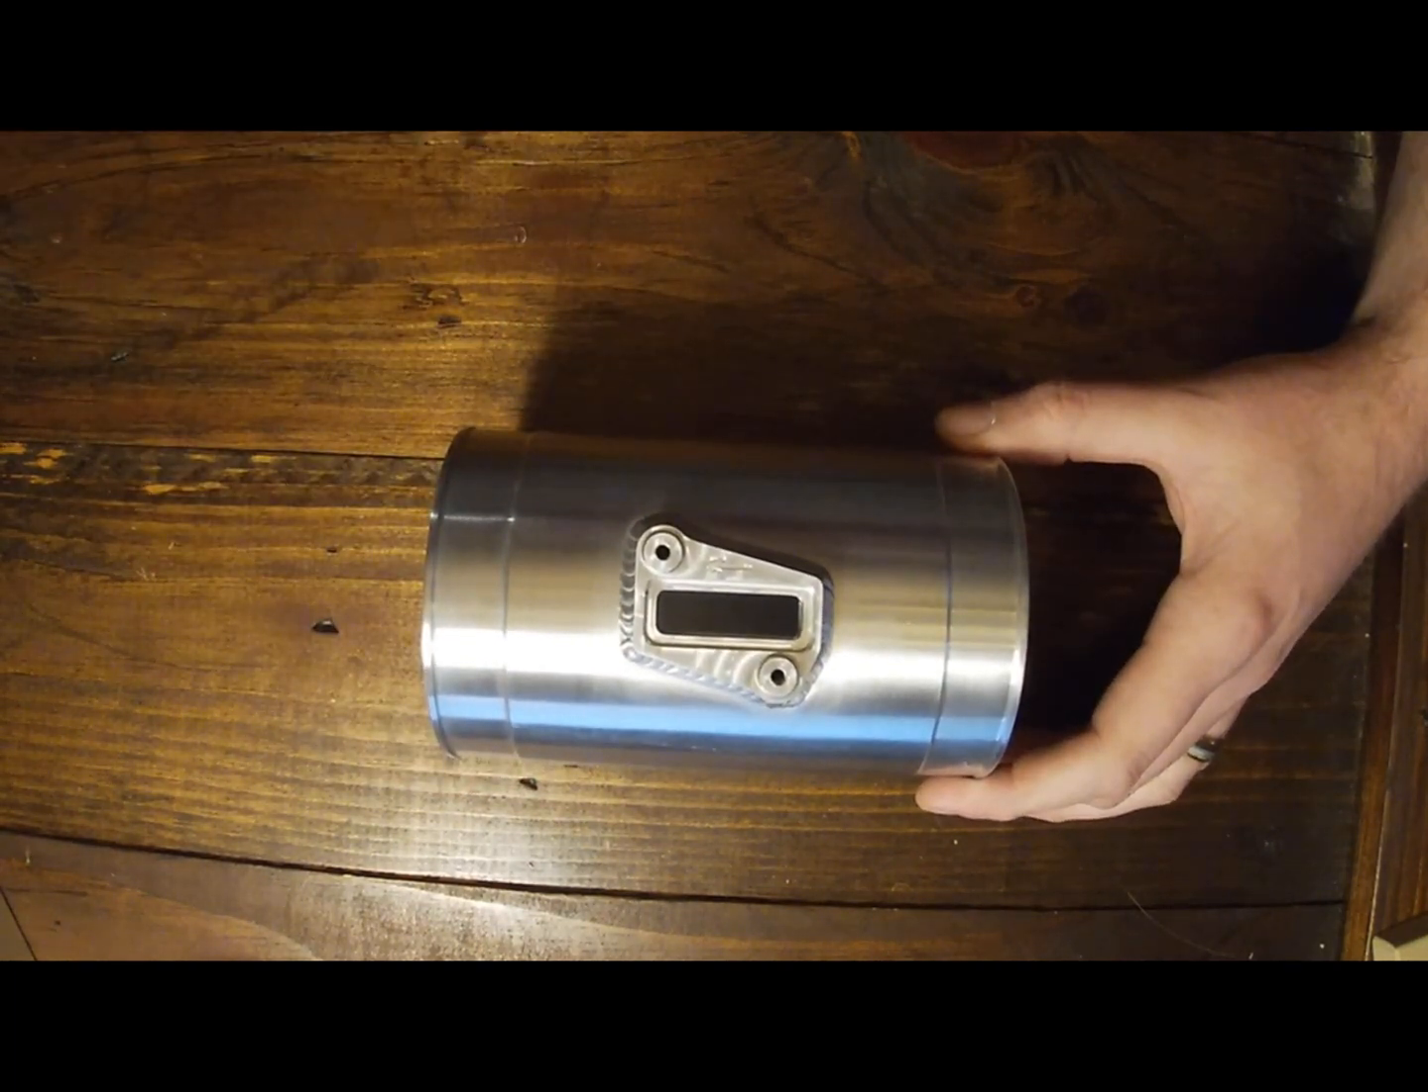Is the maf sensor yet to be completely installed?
Yes.